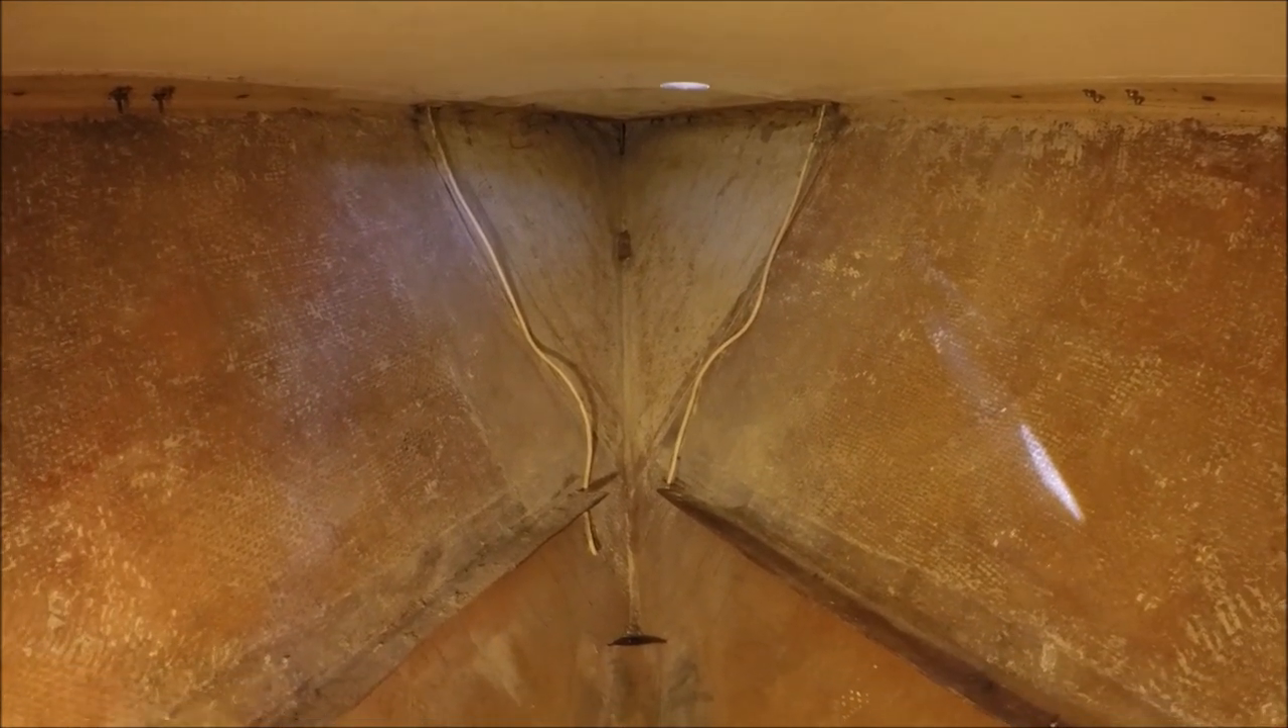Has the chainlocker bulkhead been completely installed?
No.